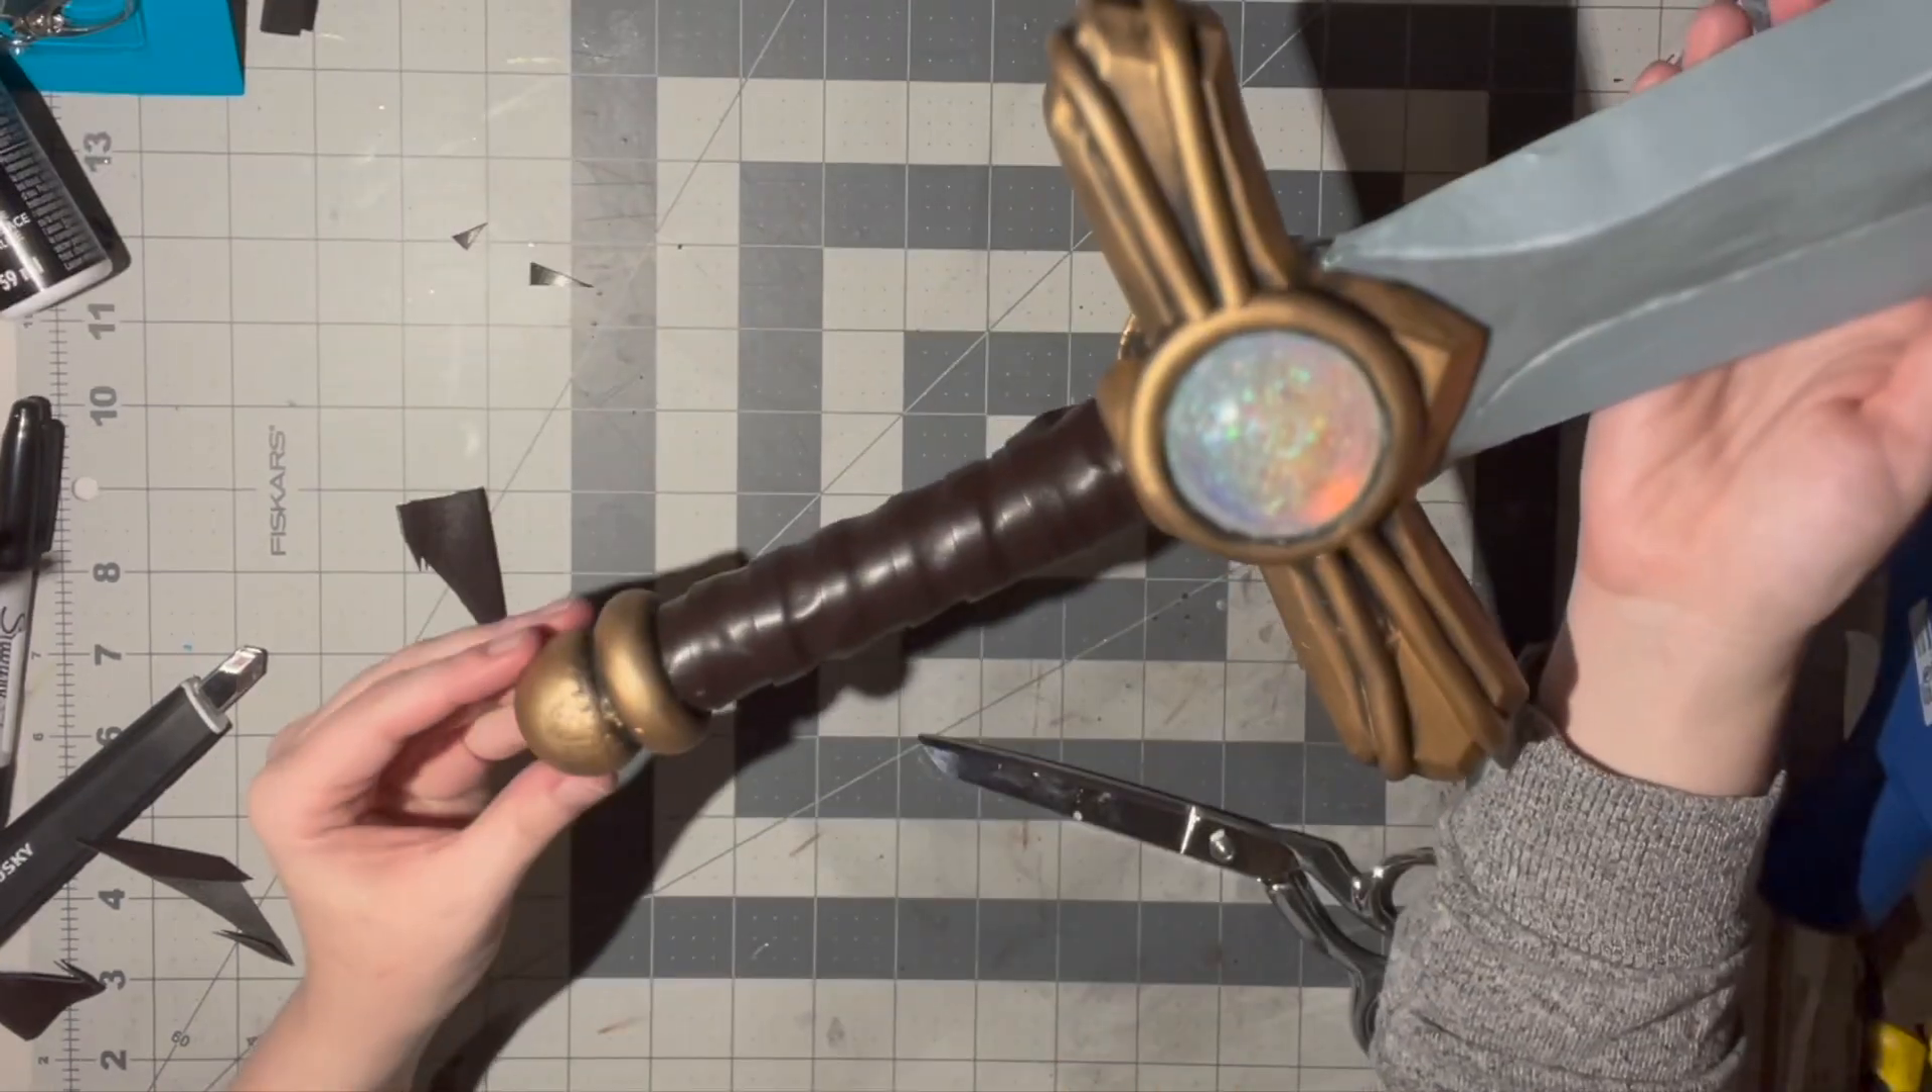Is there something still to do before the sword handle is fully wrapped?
No.